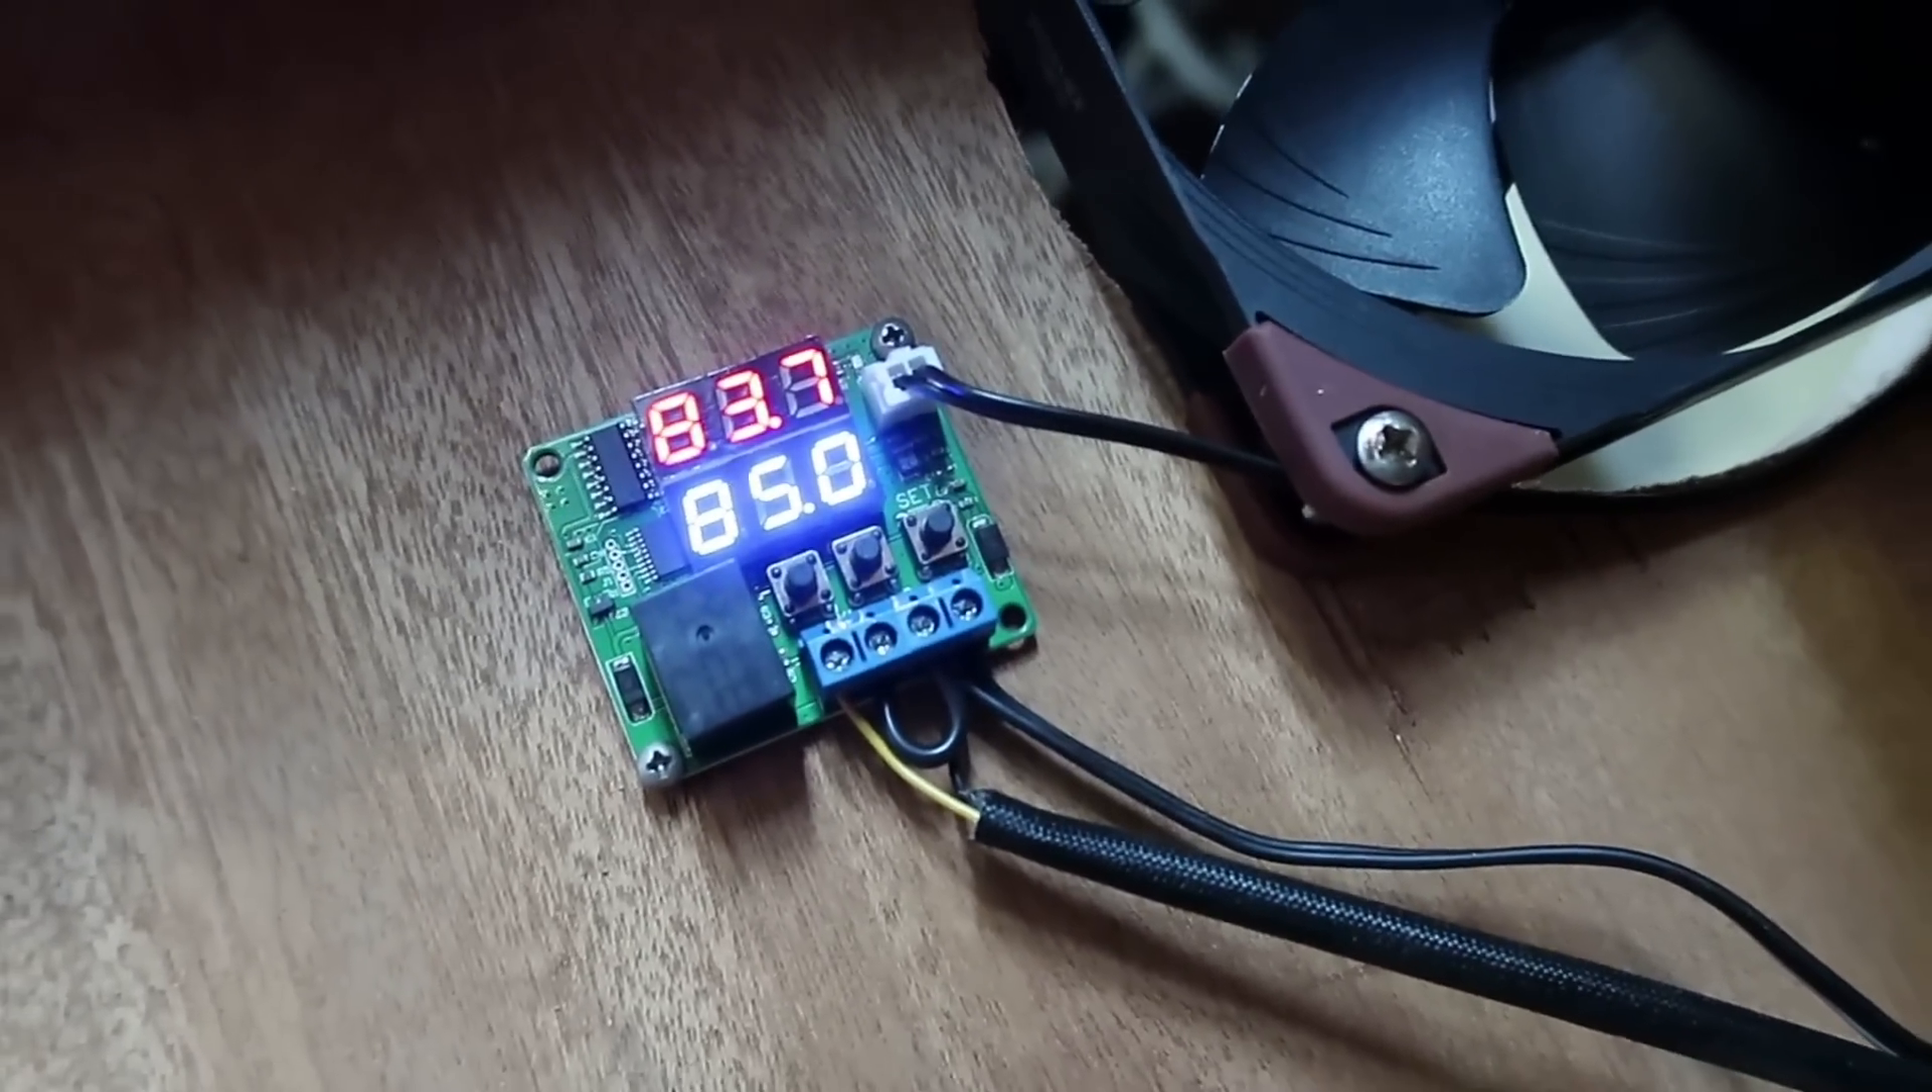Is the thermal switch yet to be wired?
No.